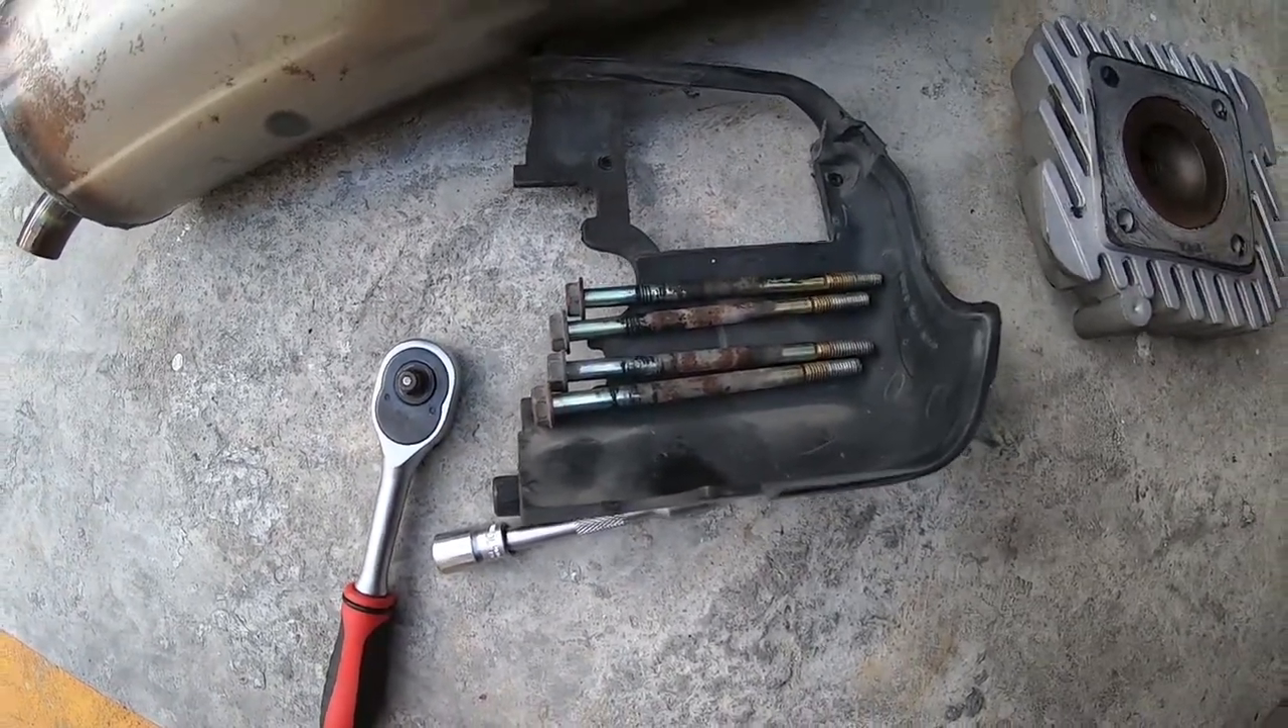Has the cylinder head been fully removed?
Yes.